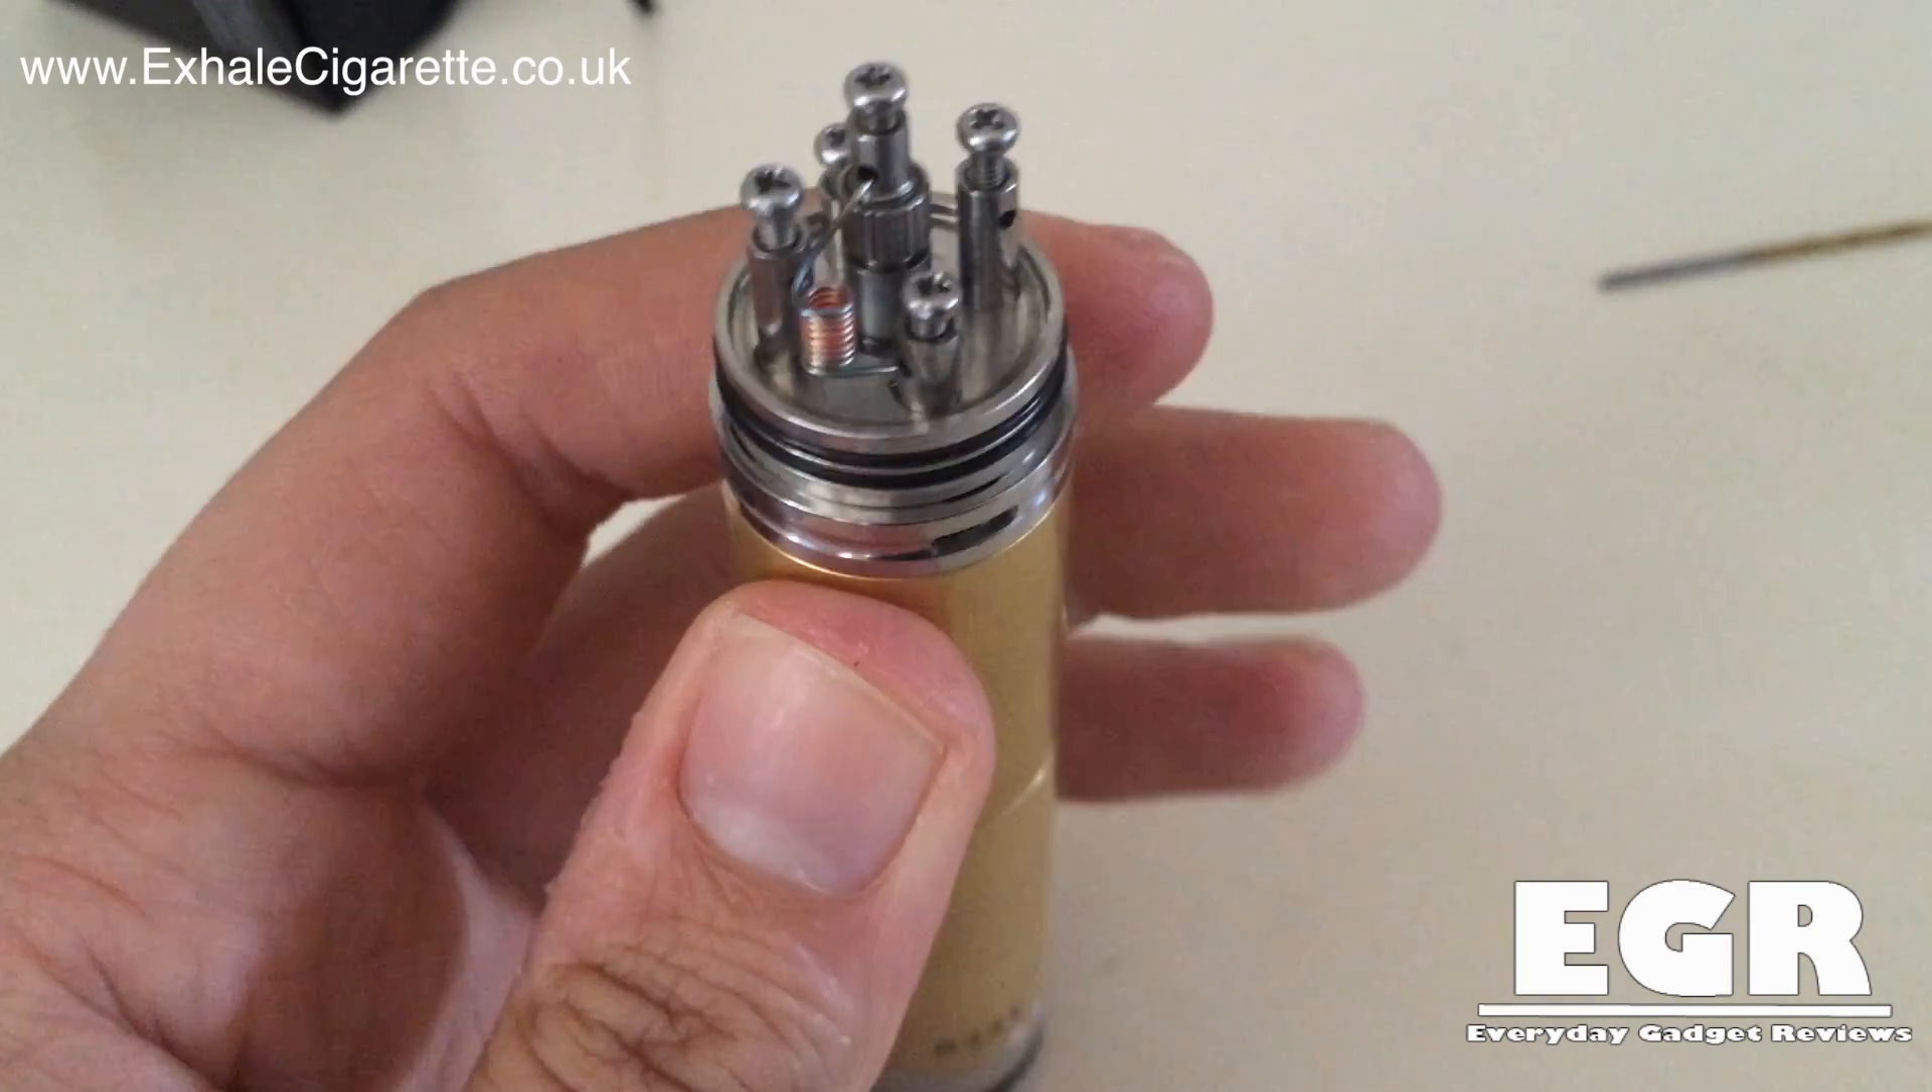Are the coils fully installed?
No.